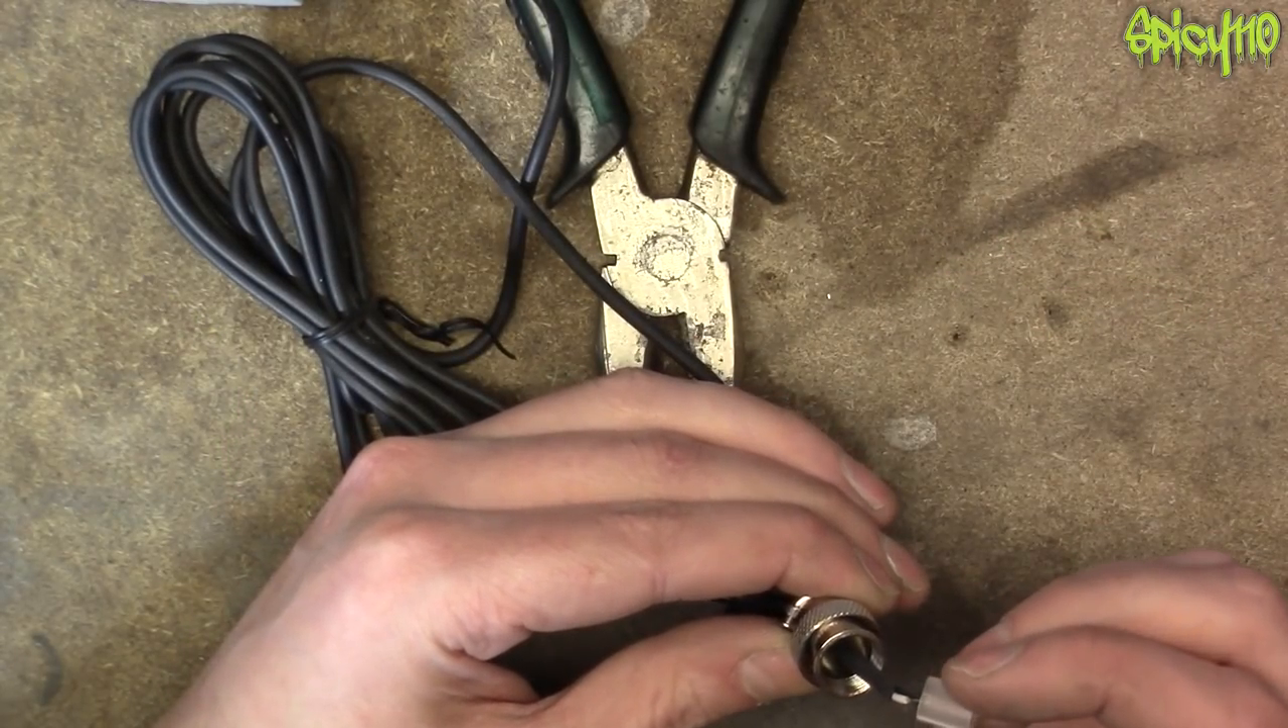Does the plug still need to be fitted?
Yes.